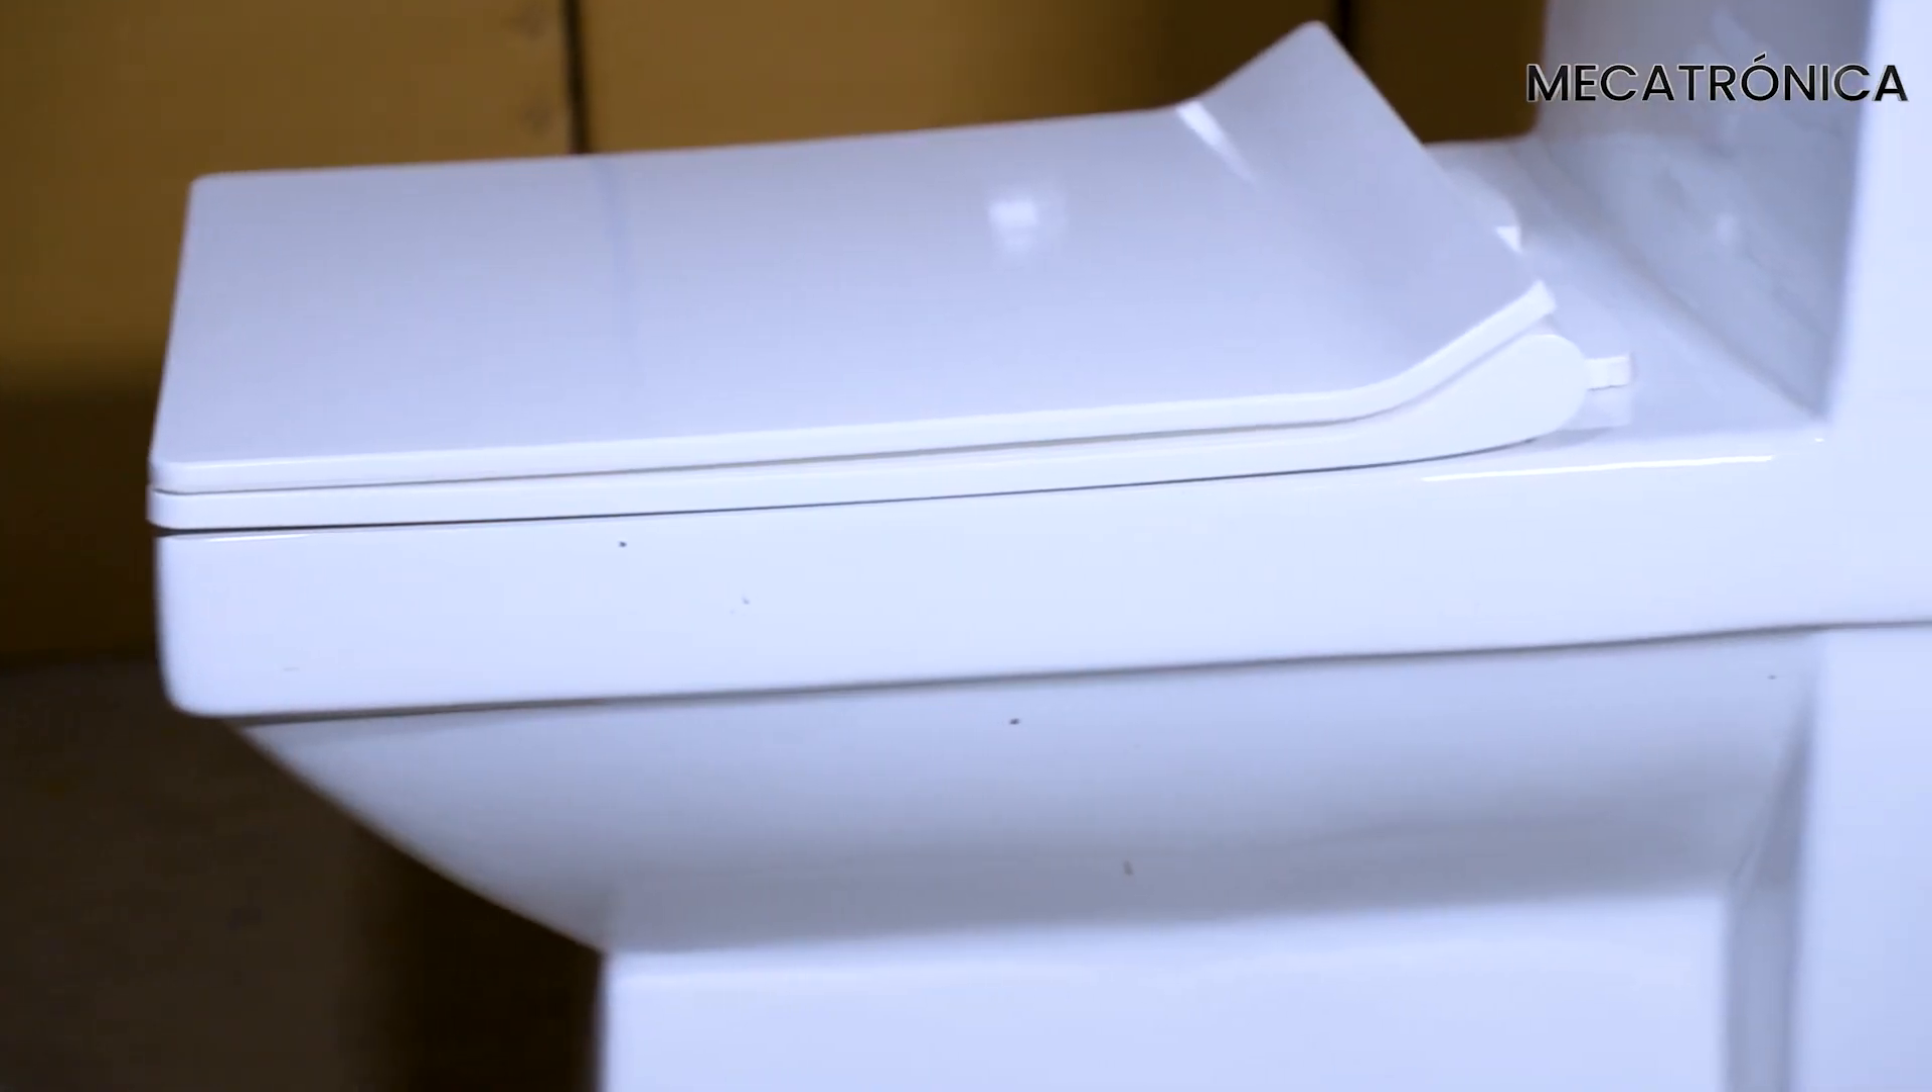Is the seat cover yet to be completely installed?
No.